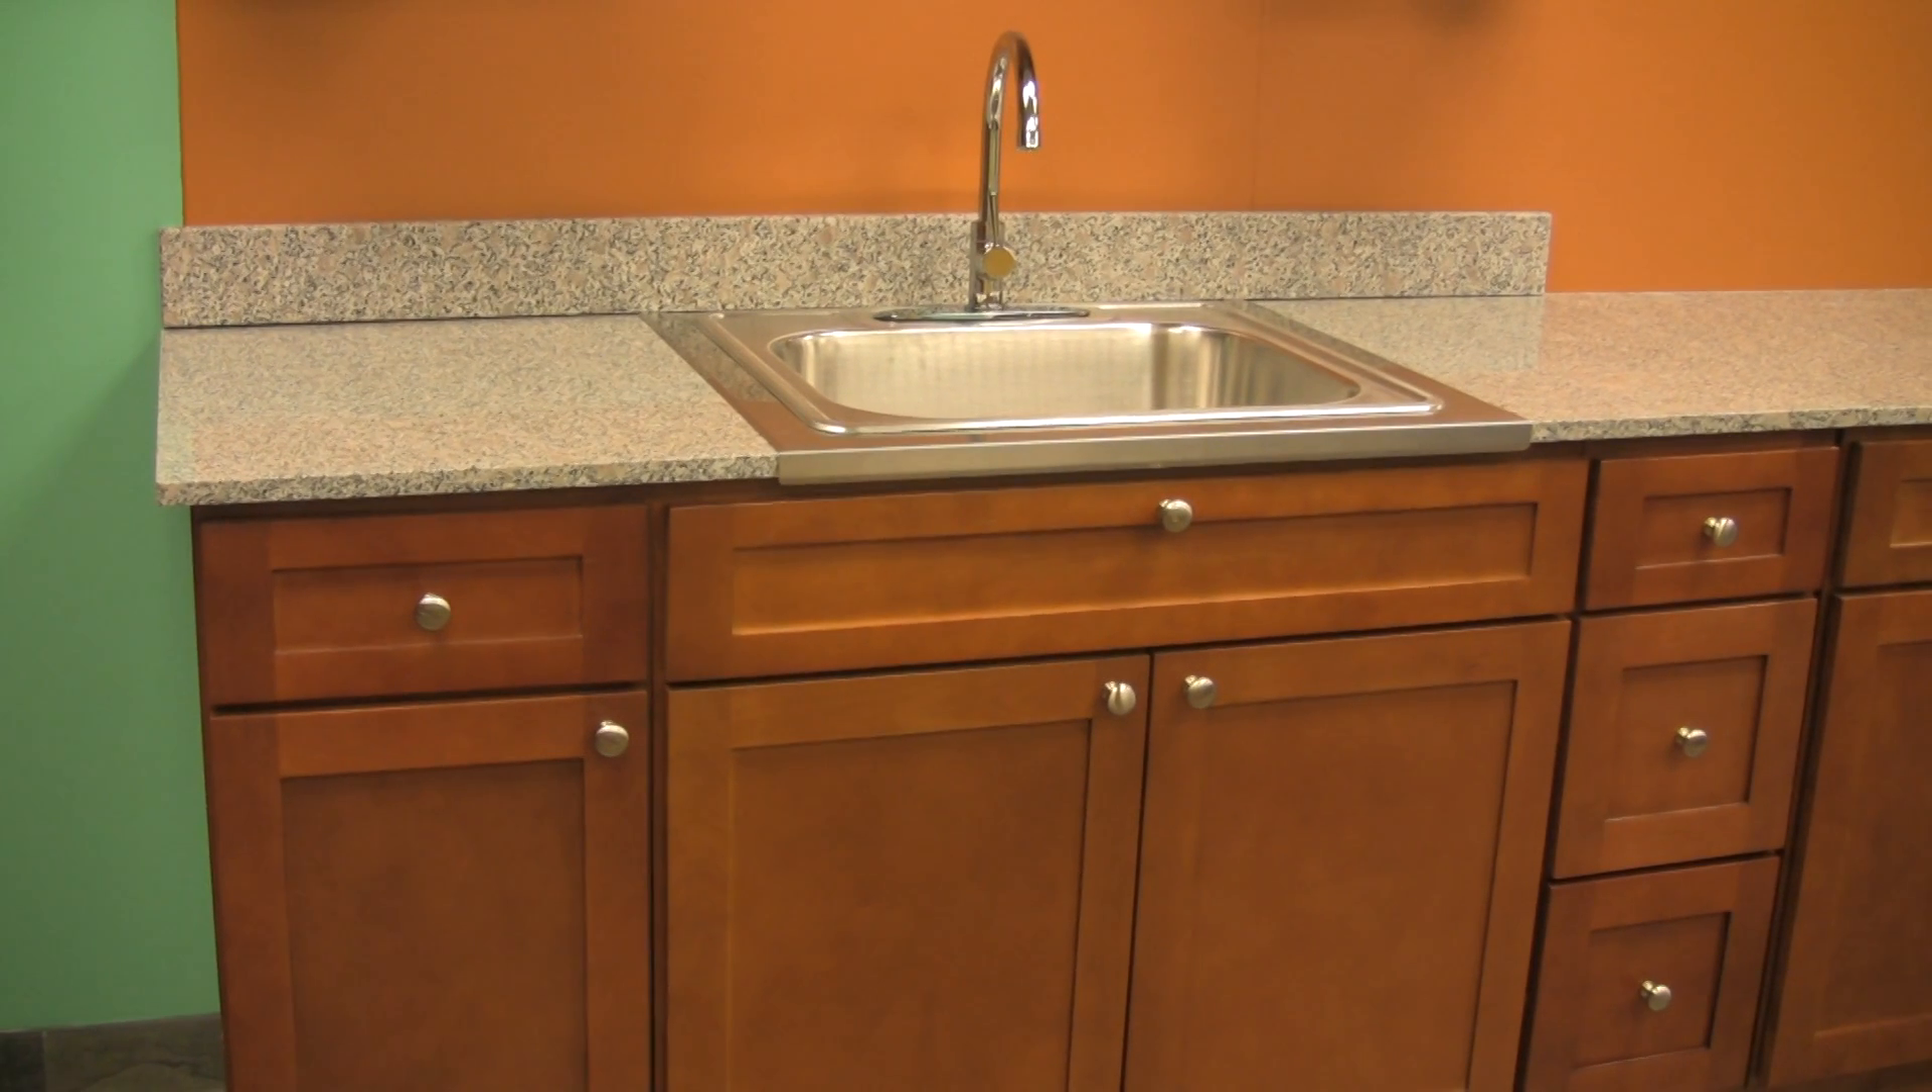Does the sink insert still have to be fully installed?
No.